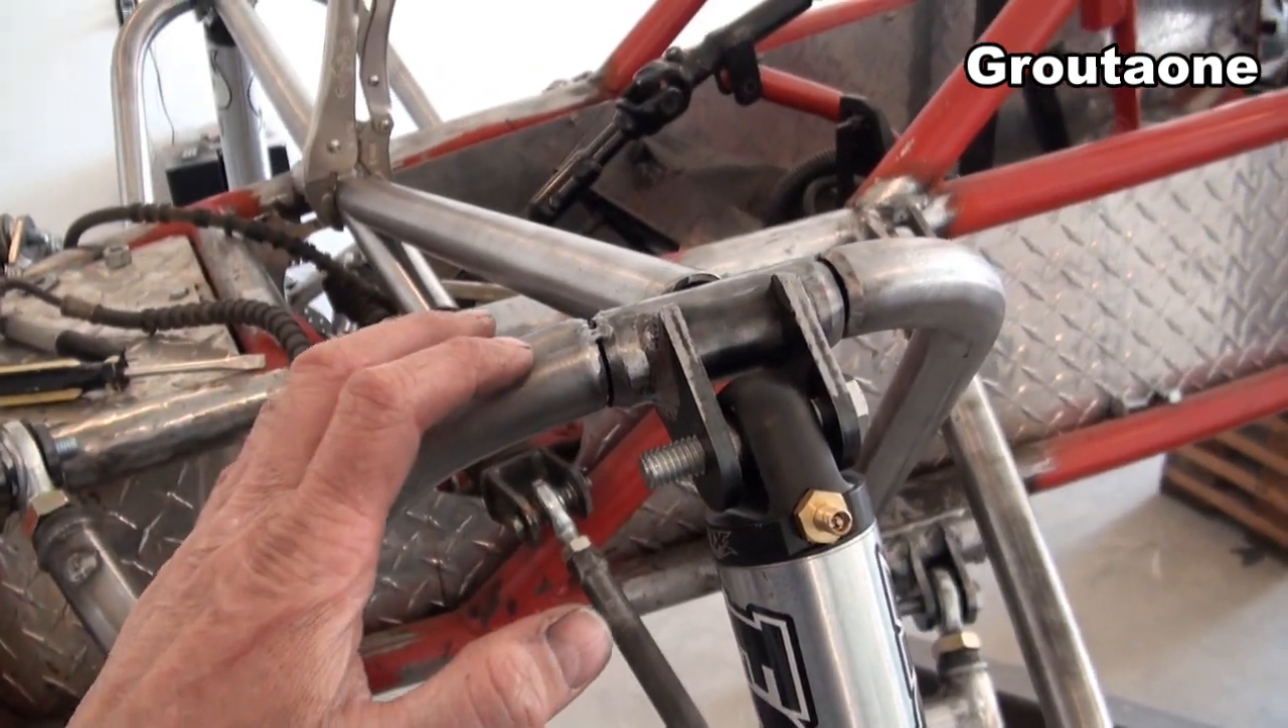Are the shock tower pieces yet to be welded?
Yes.